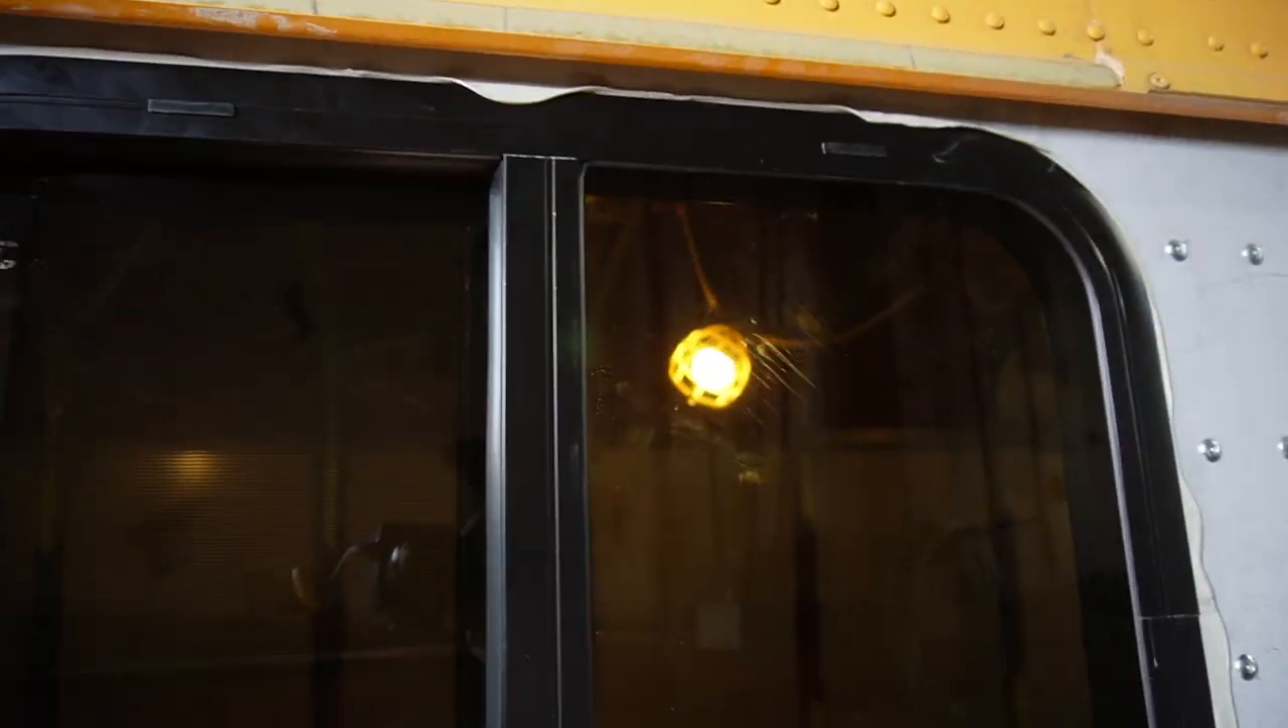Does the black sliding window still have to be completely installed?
No.